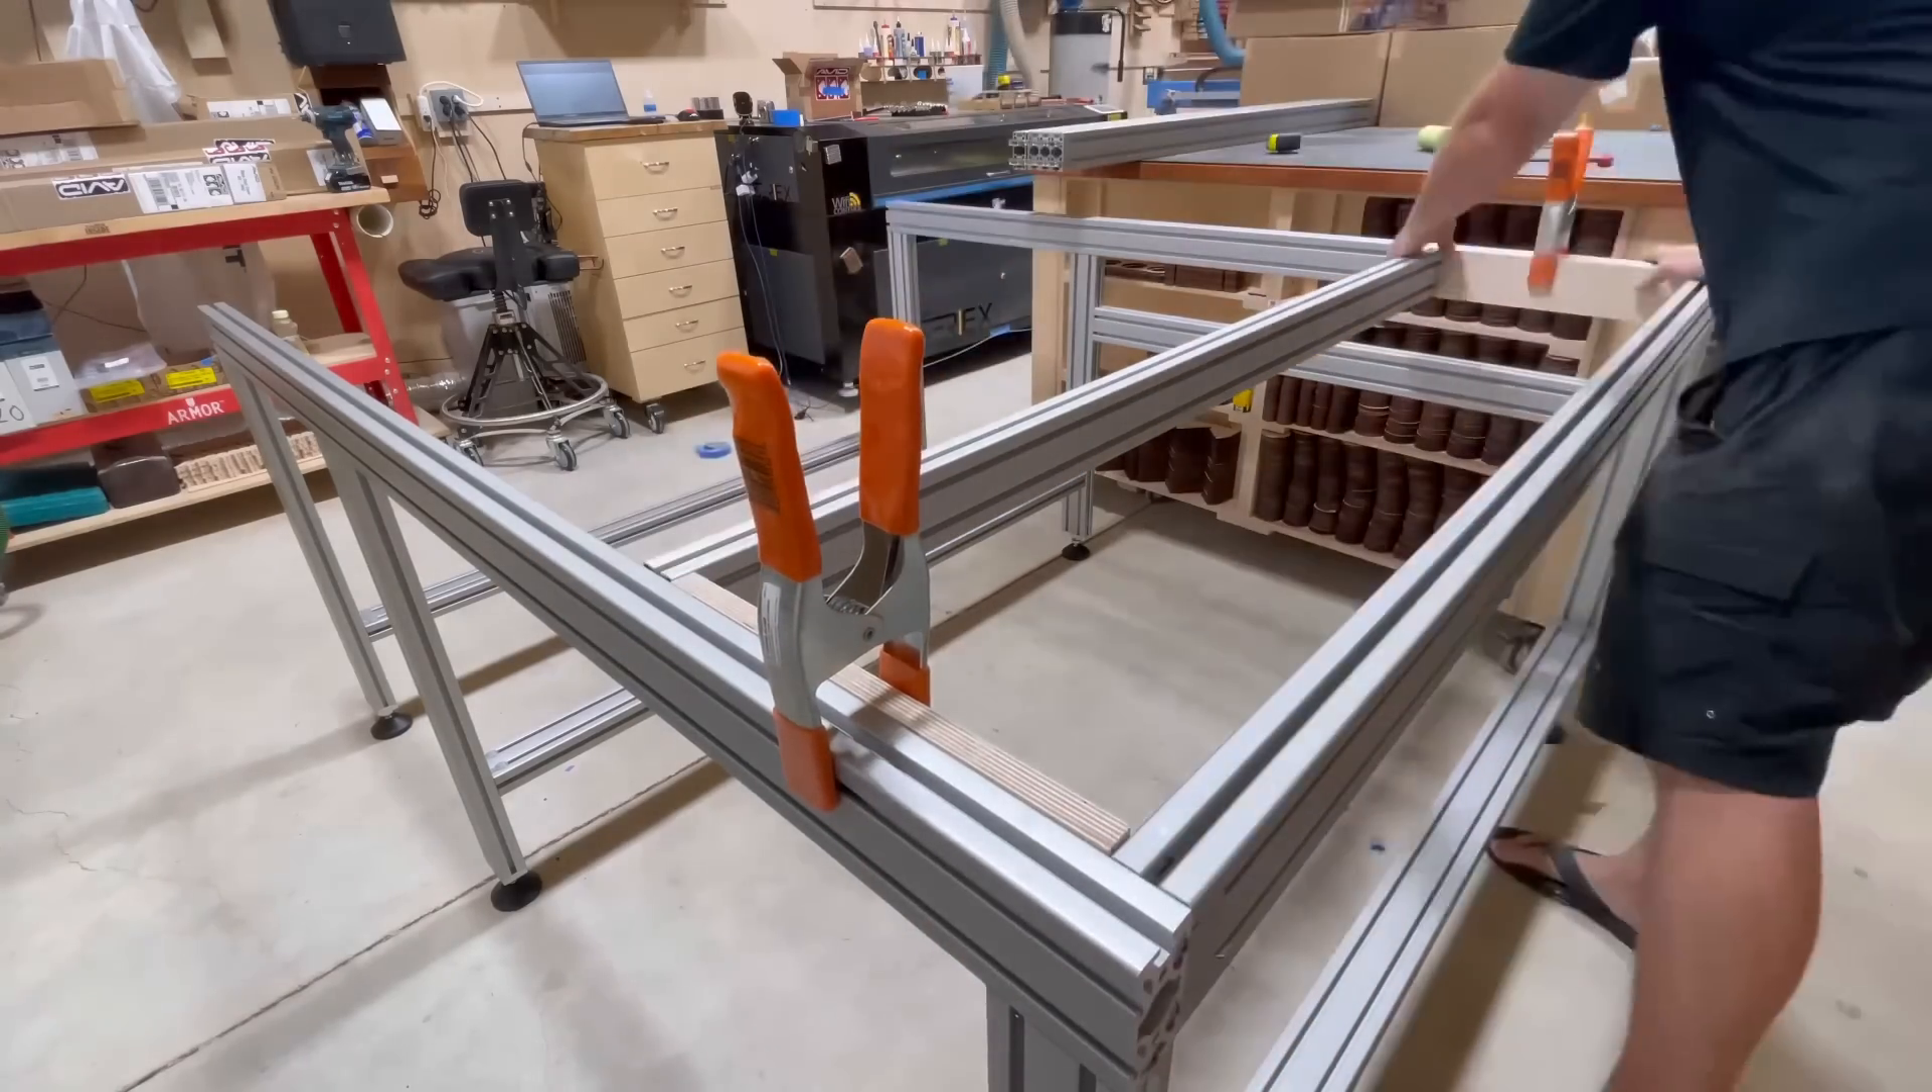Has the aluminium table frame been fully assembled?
No.